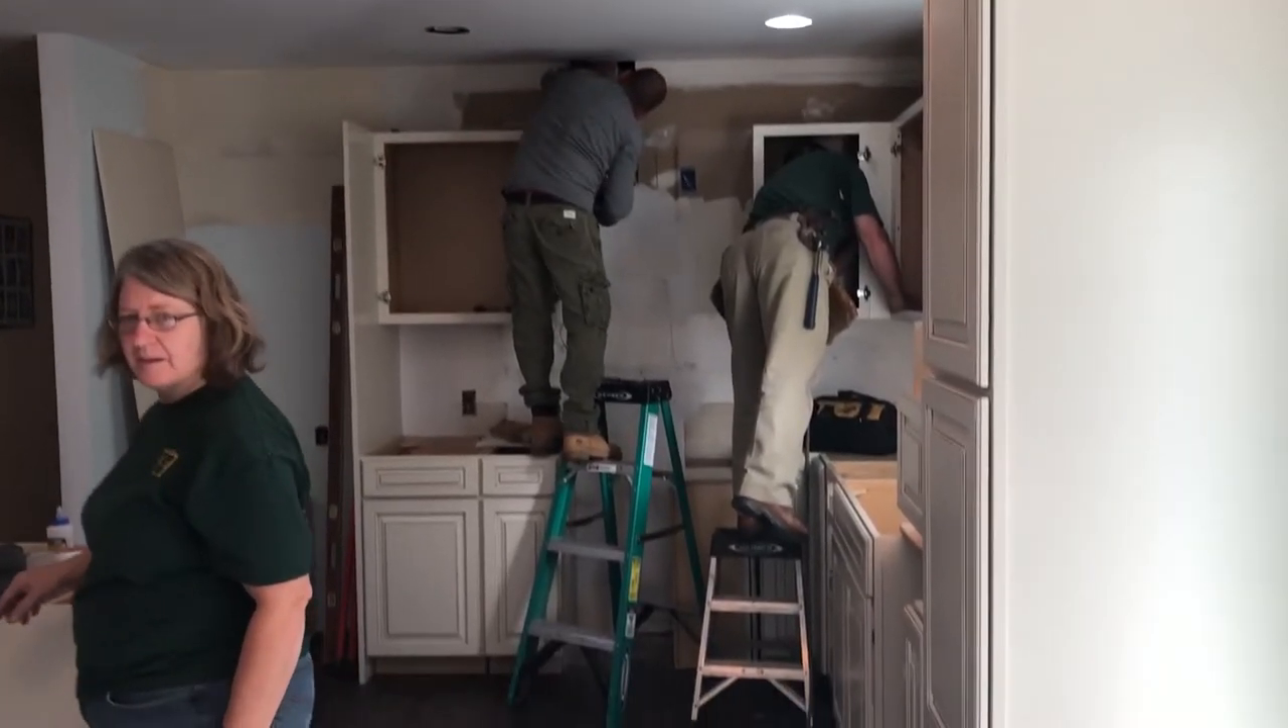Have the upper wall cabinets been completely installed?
No.